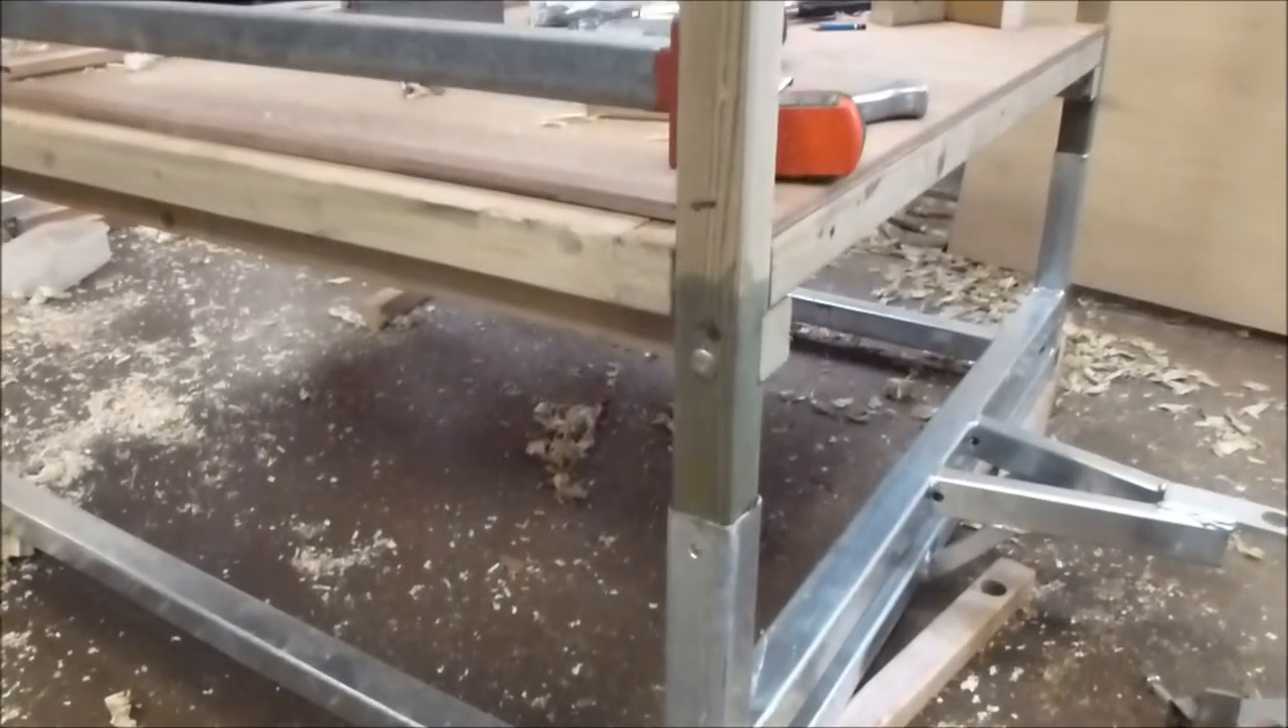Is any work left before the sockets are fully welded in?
No.